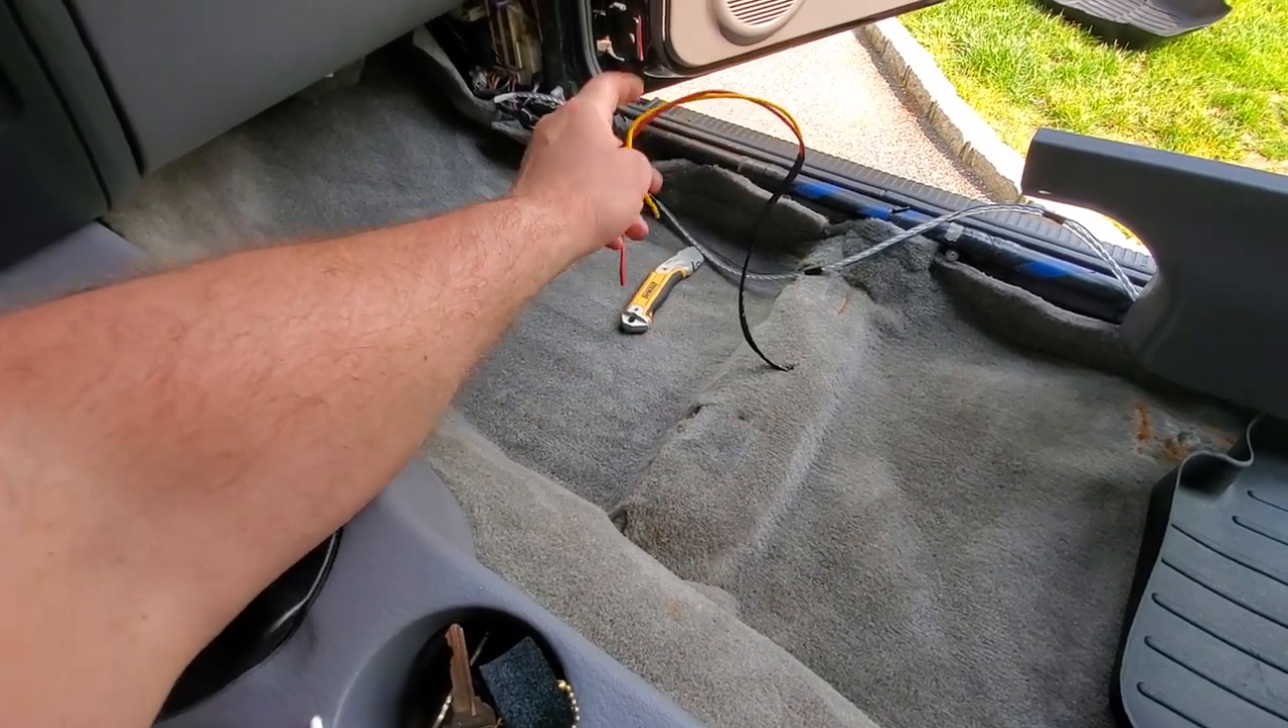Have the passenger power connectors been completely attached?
No.